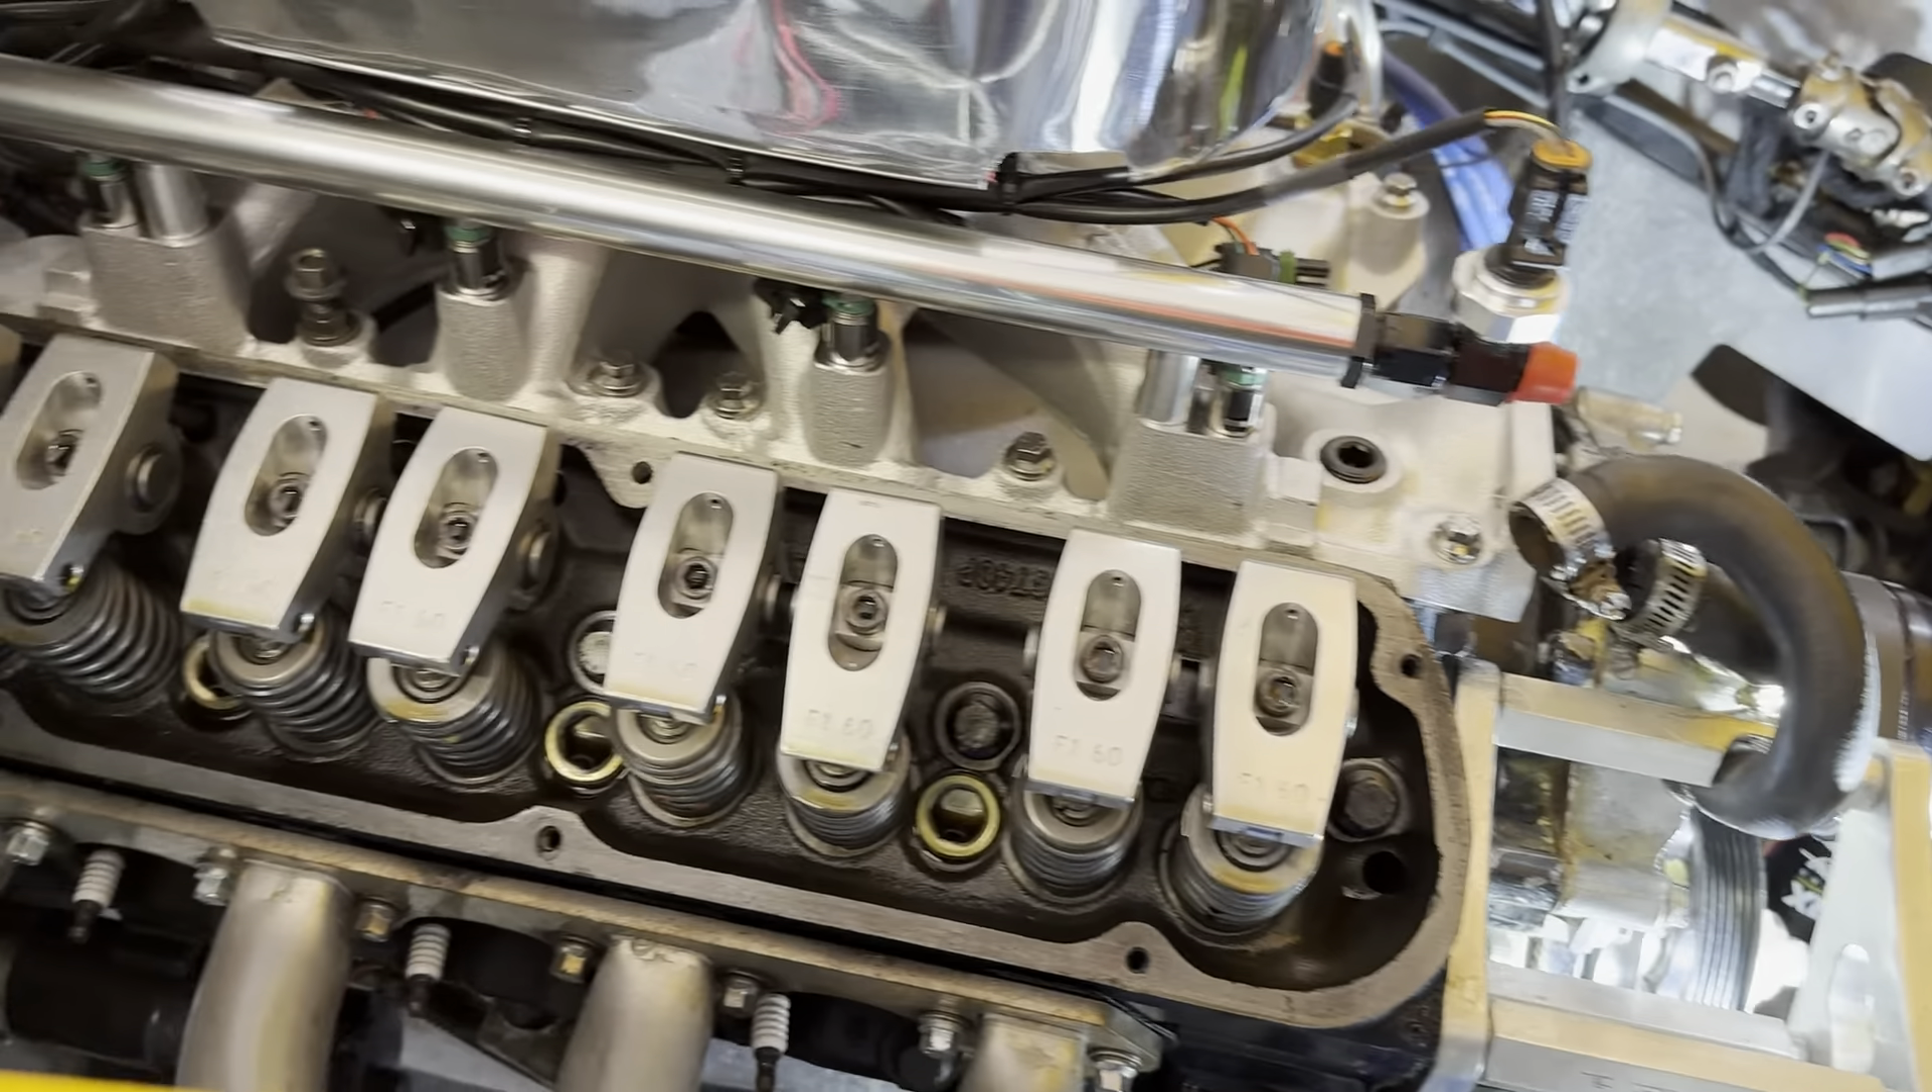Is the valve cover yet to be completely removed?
No.